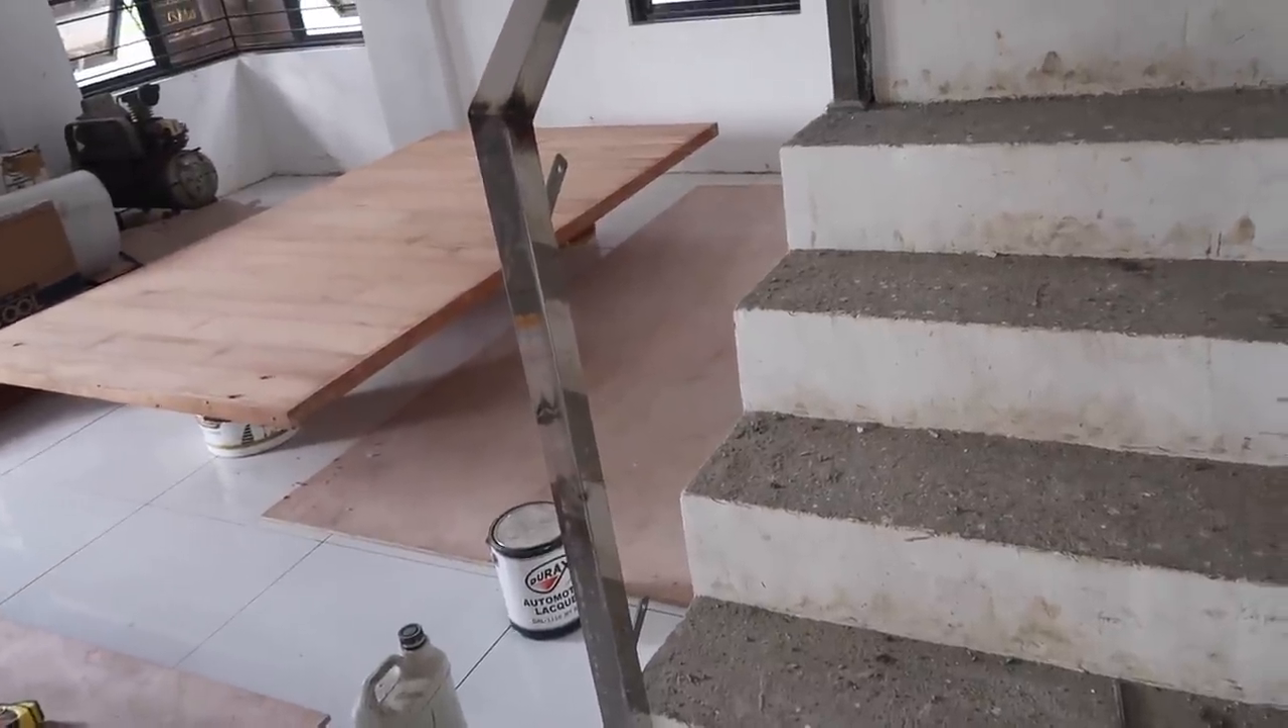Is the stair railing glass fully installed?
No.